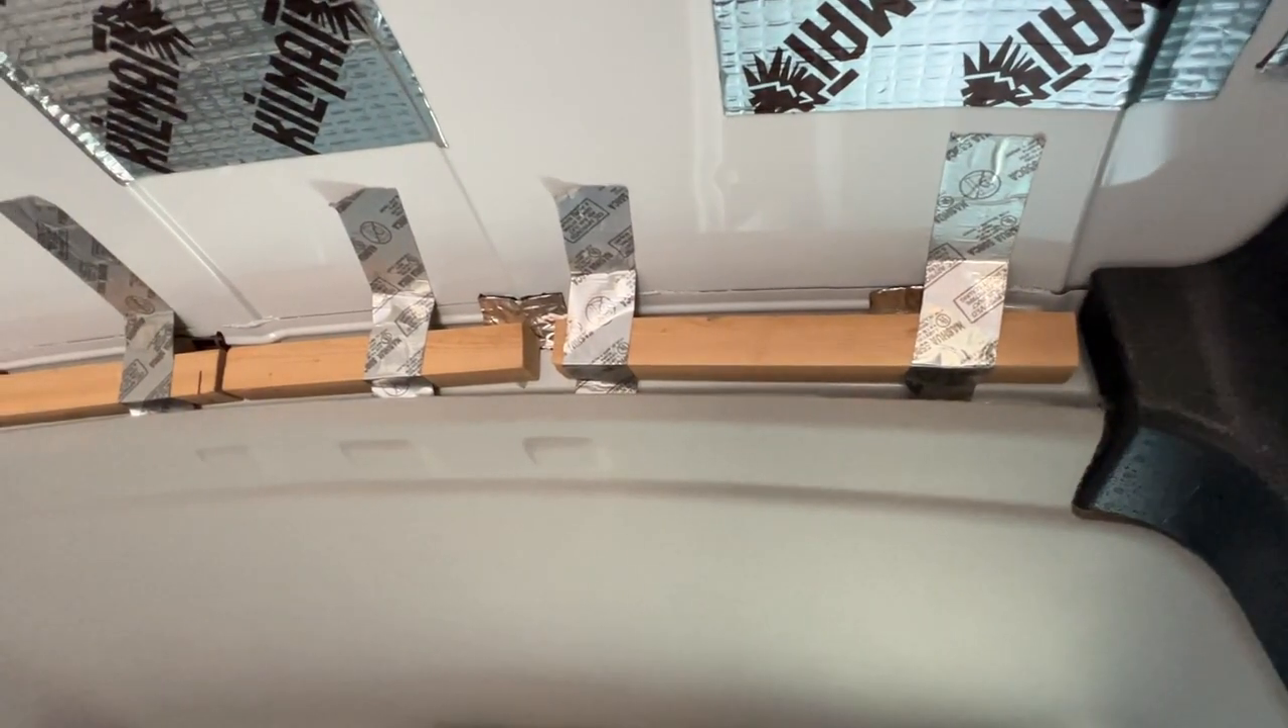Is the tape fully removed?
No.